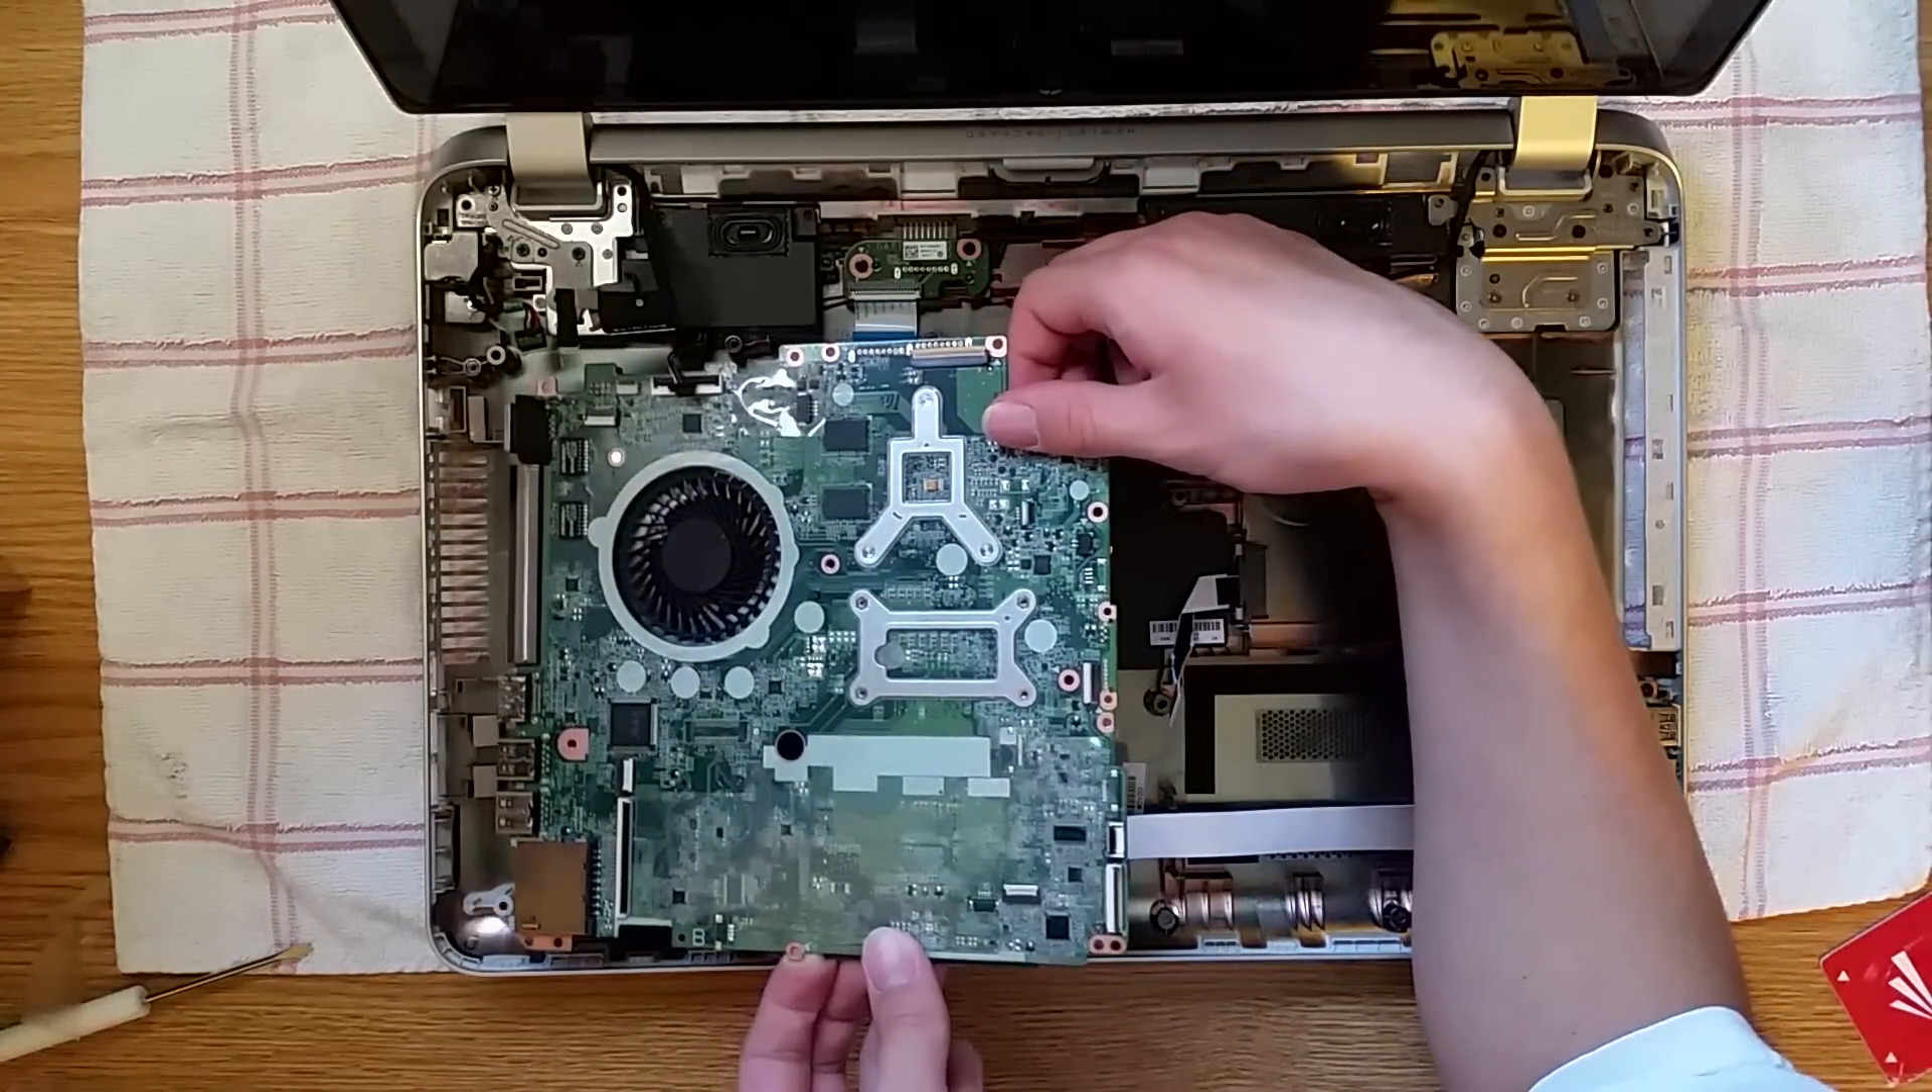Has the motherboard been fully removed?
No.